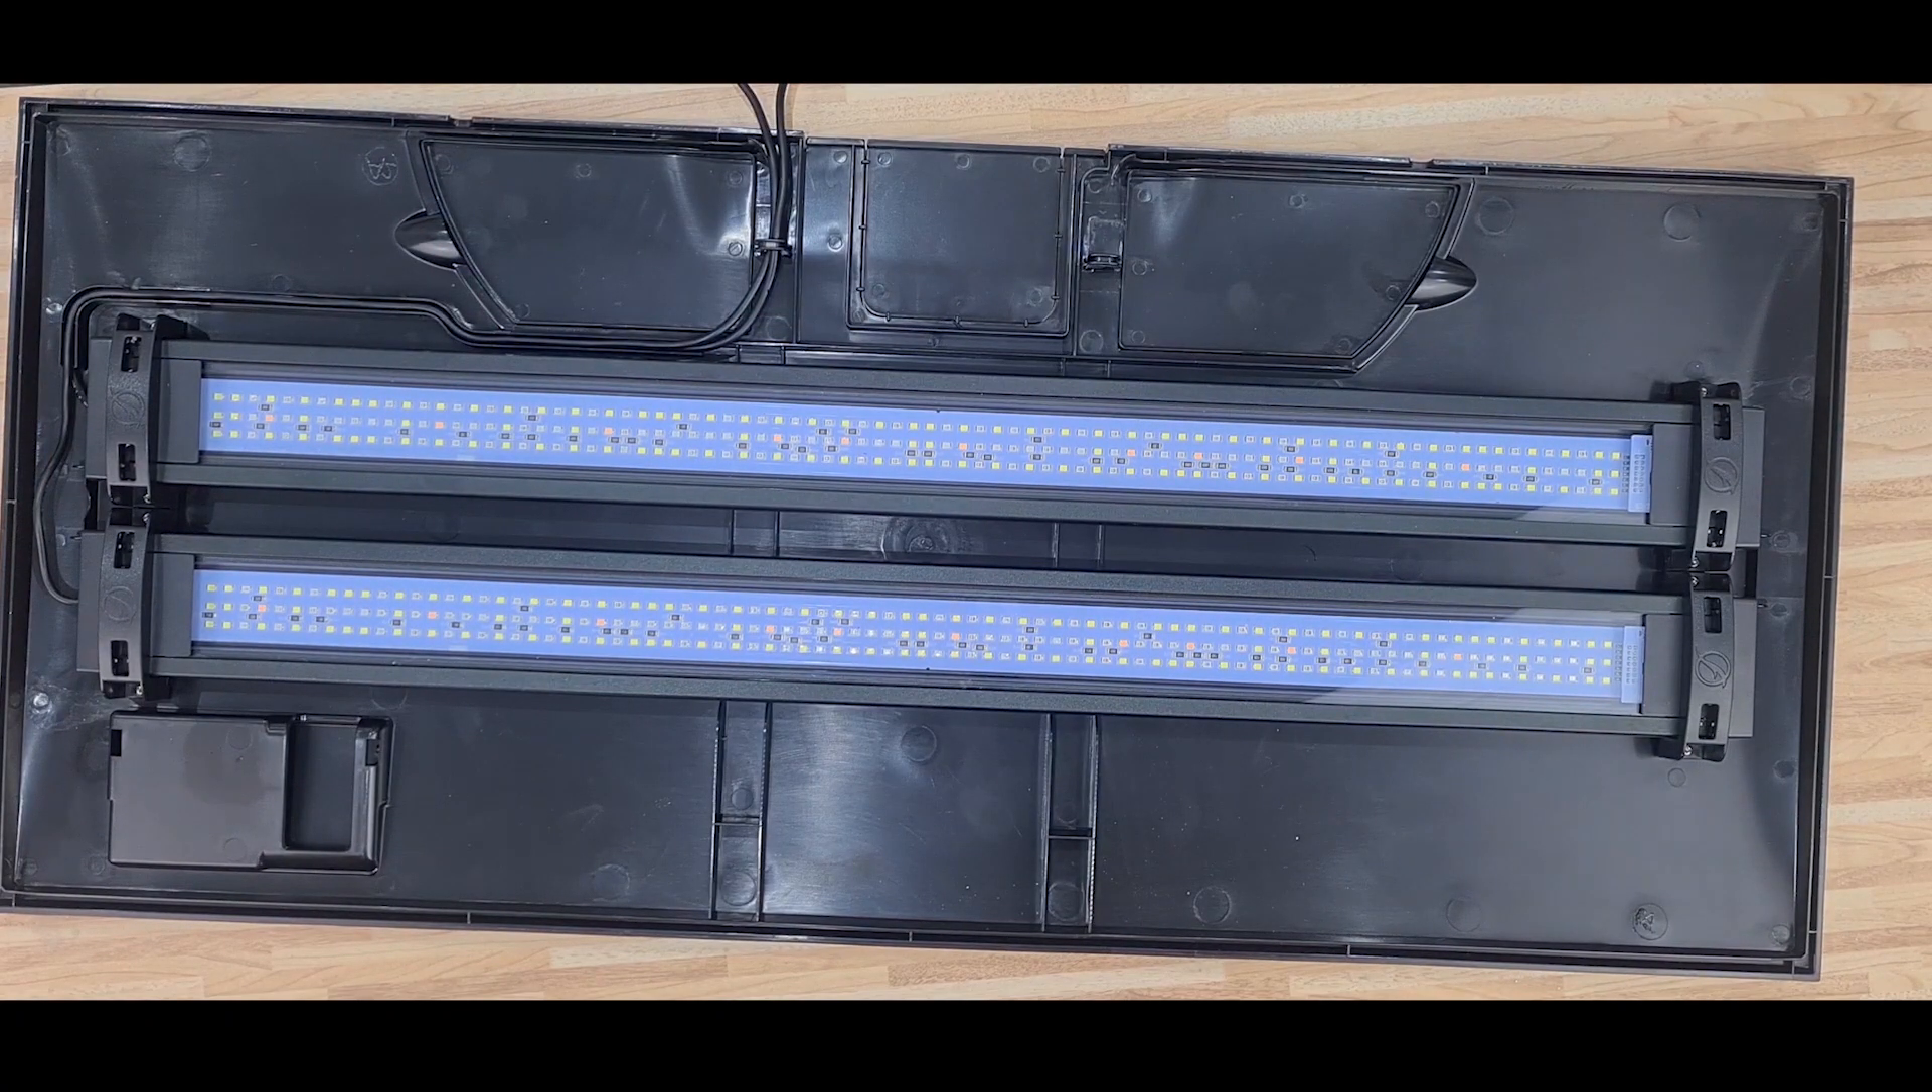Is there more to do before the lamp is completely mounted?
No.